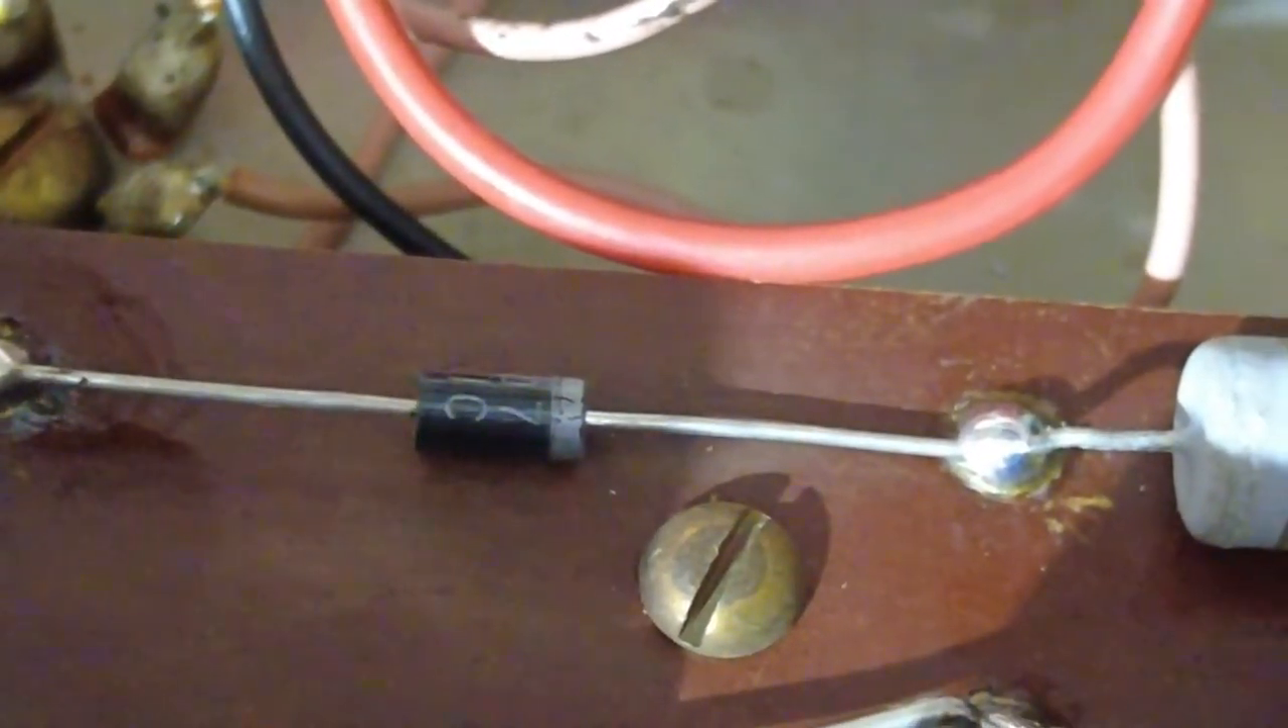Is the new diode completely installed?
Yes.